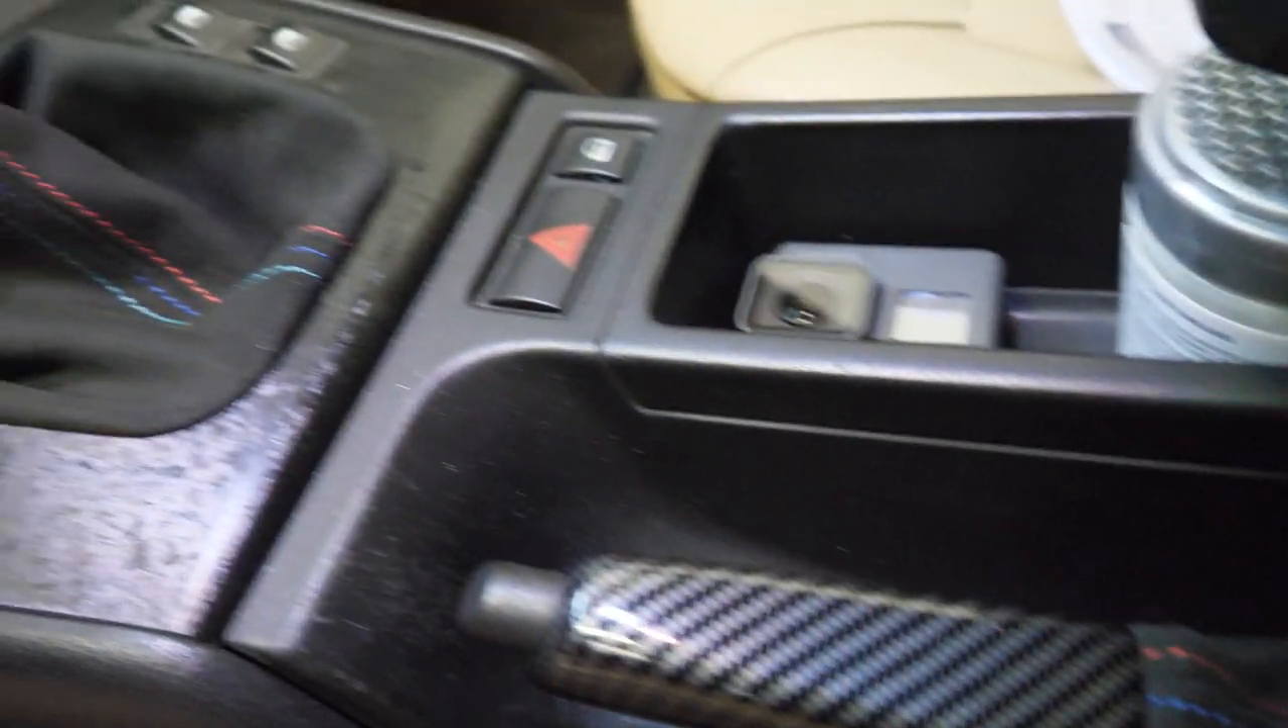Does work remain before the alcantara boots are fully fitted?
No.